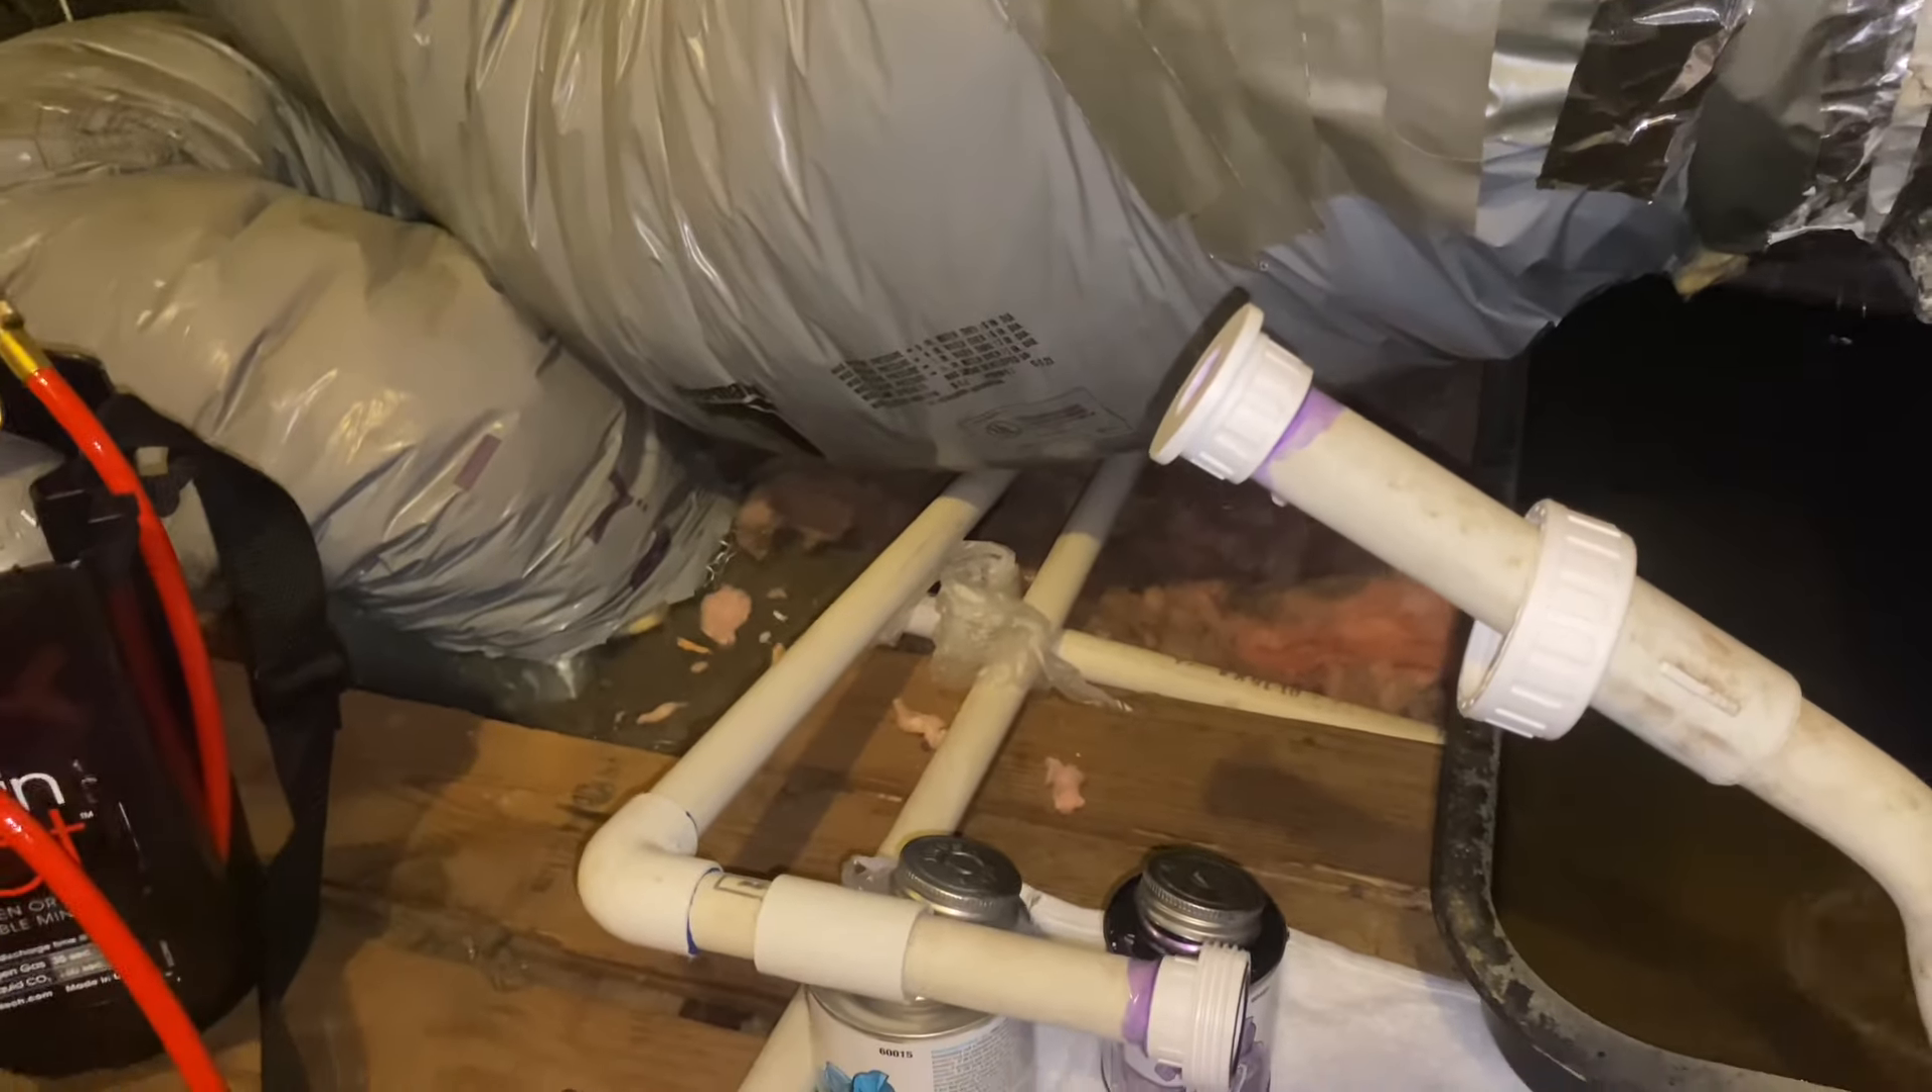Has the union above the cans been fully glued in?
Yes.